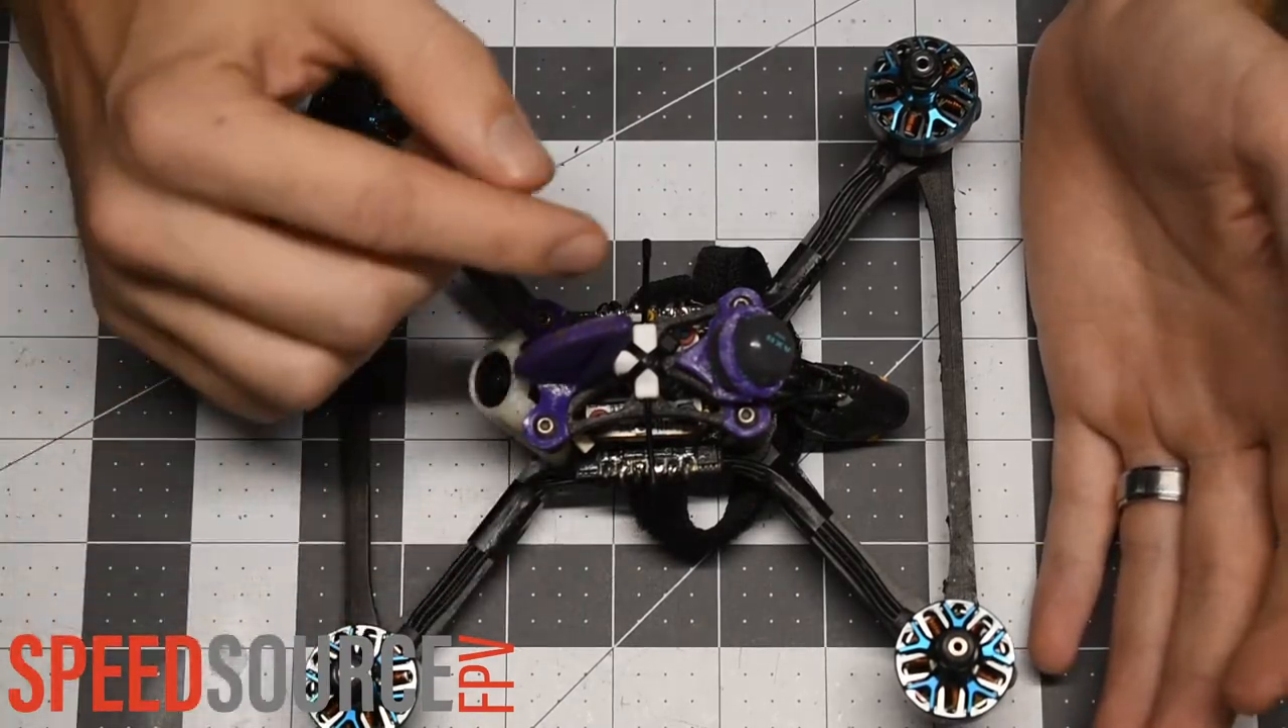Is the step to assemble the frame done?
Yes.